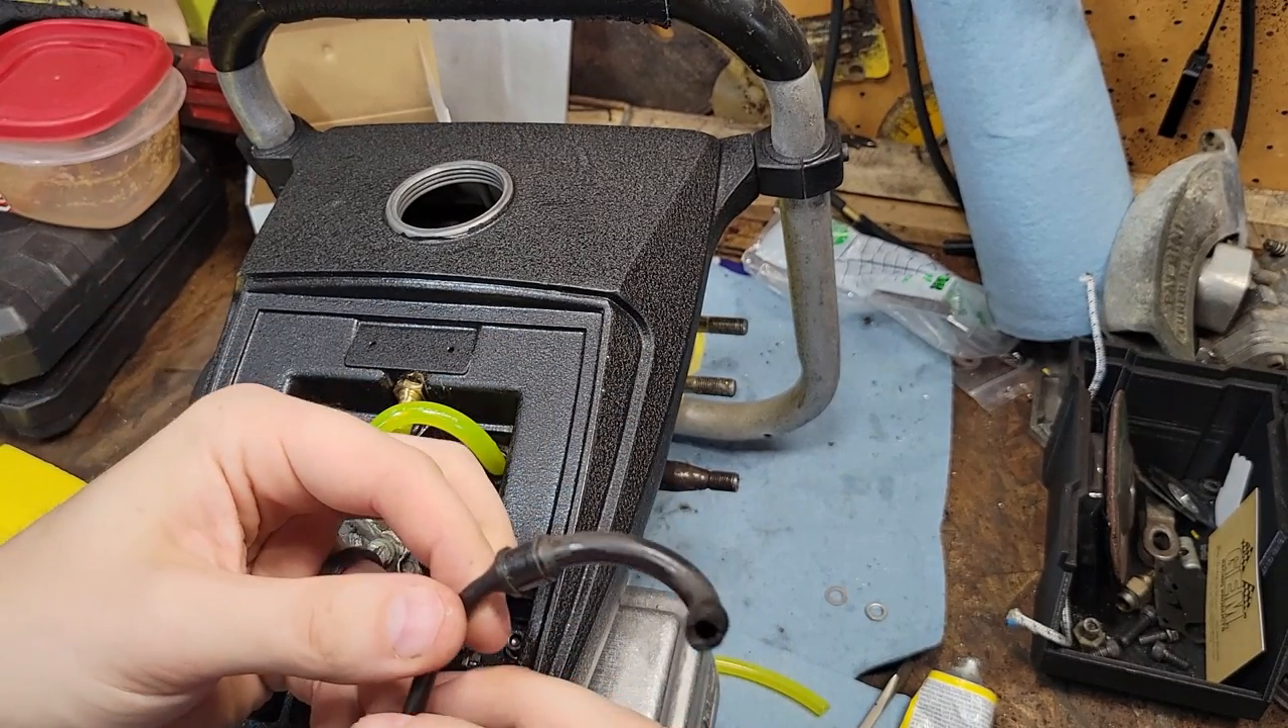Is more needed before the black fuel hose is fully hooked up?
Yes.